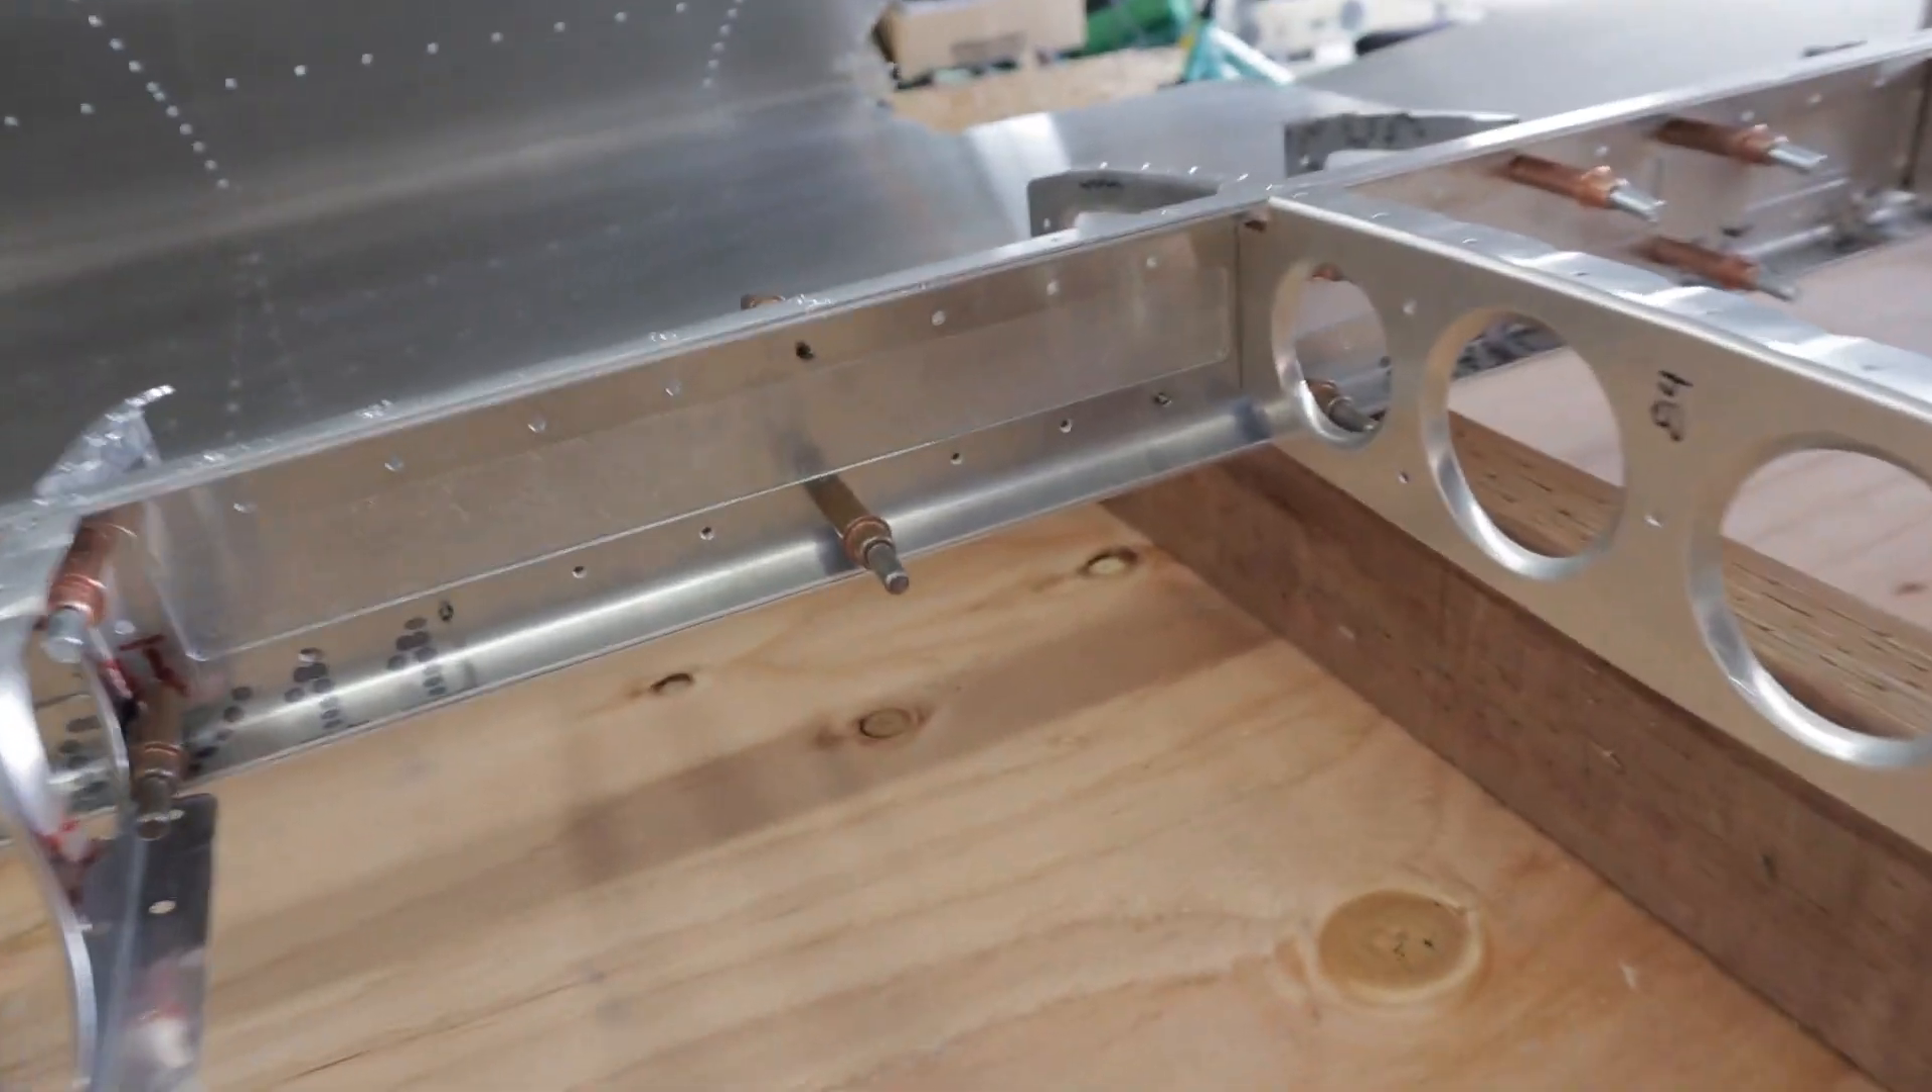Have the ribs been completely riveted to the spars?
No.